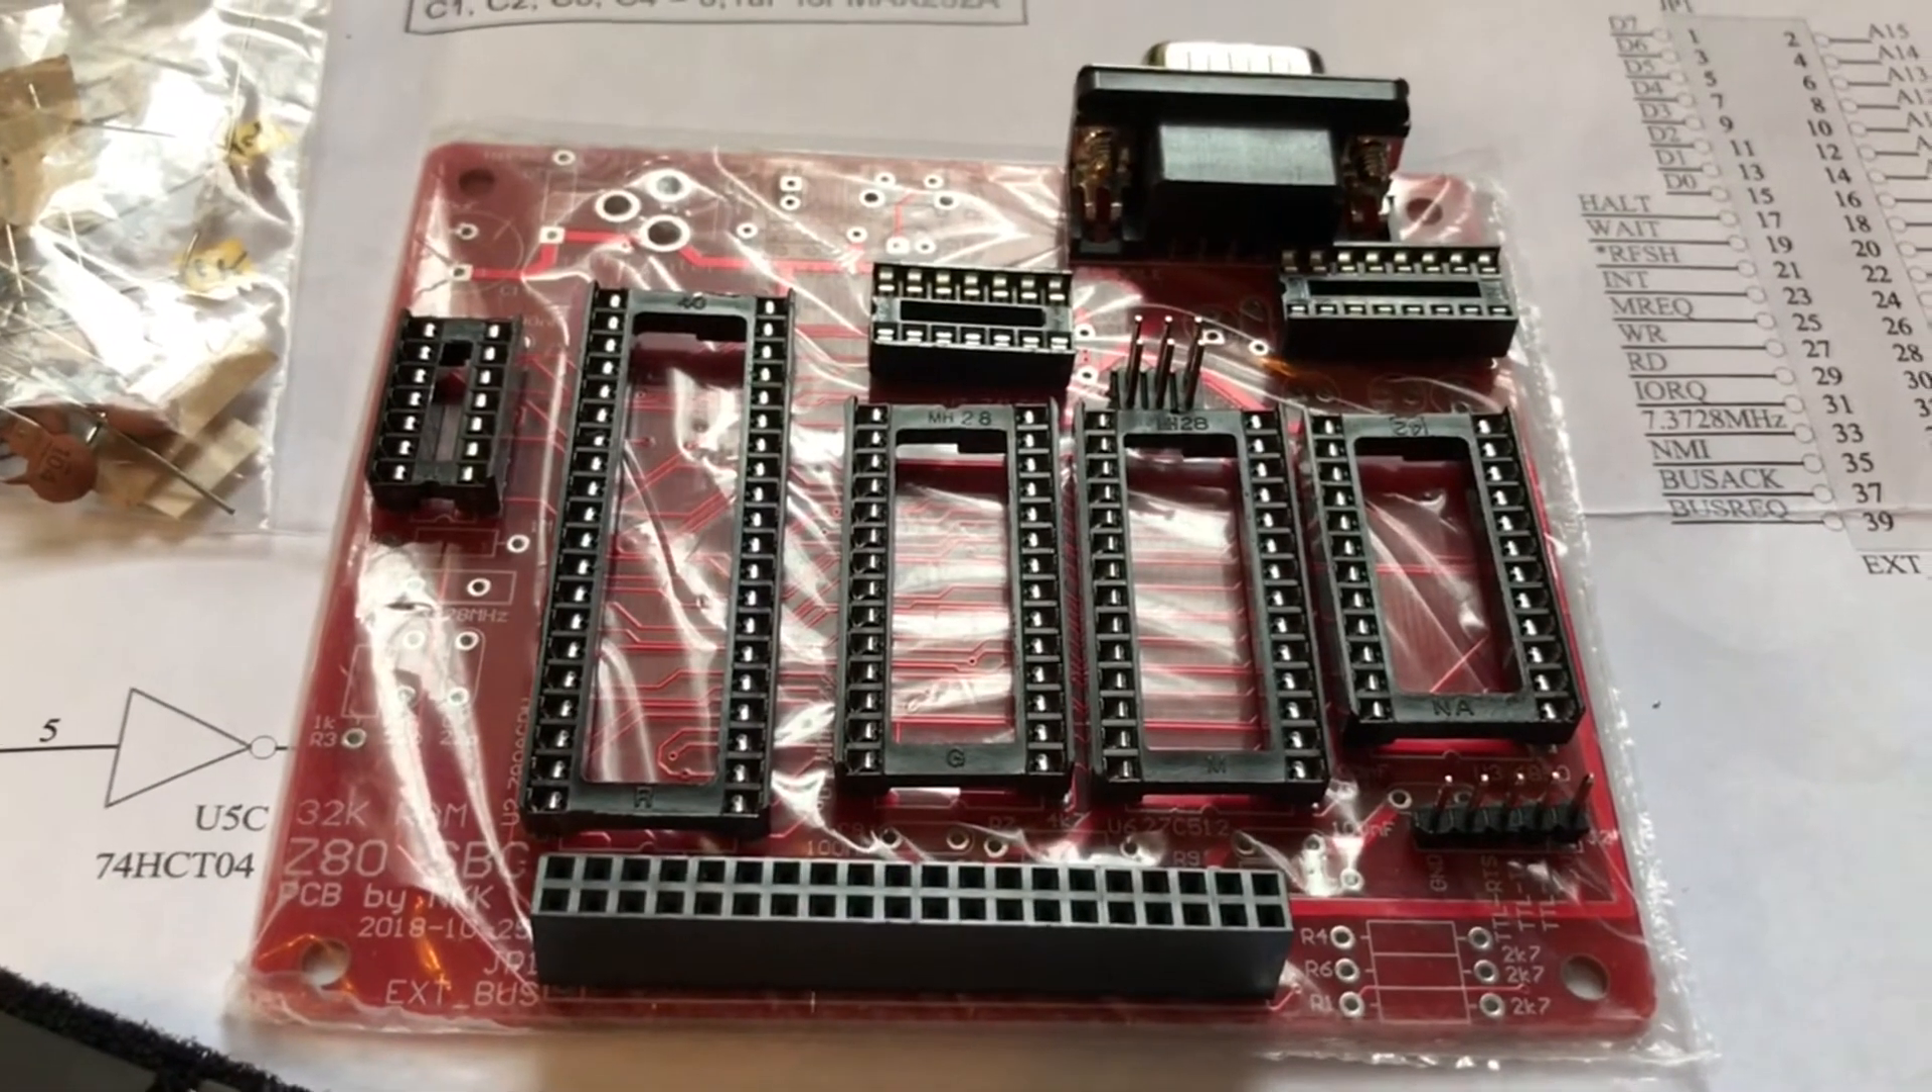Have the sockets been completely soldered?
No.